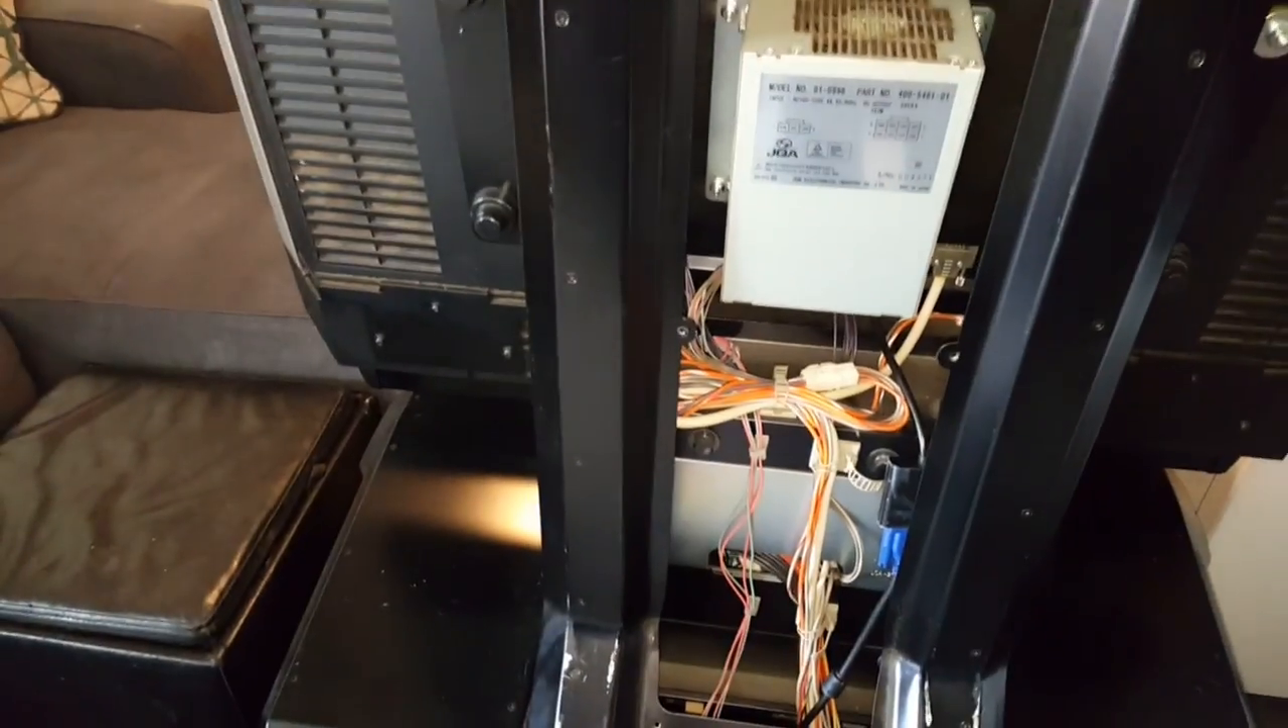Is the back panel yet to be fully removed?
No.